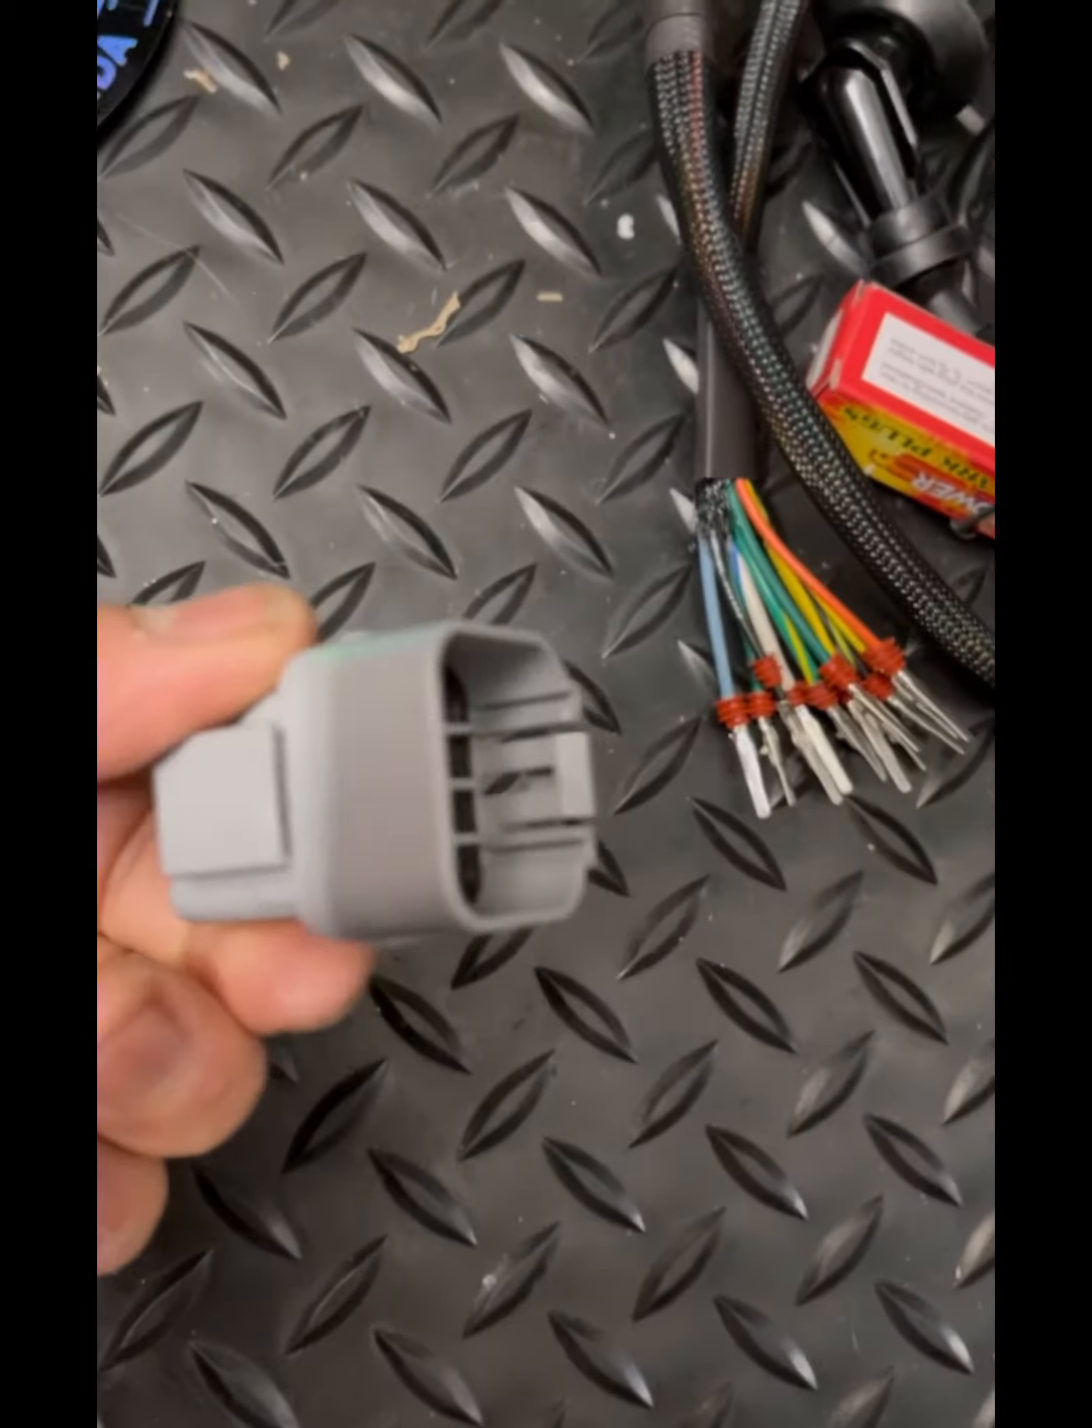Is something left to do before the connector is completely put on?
Yes.